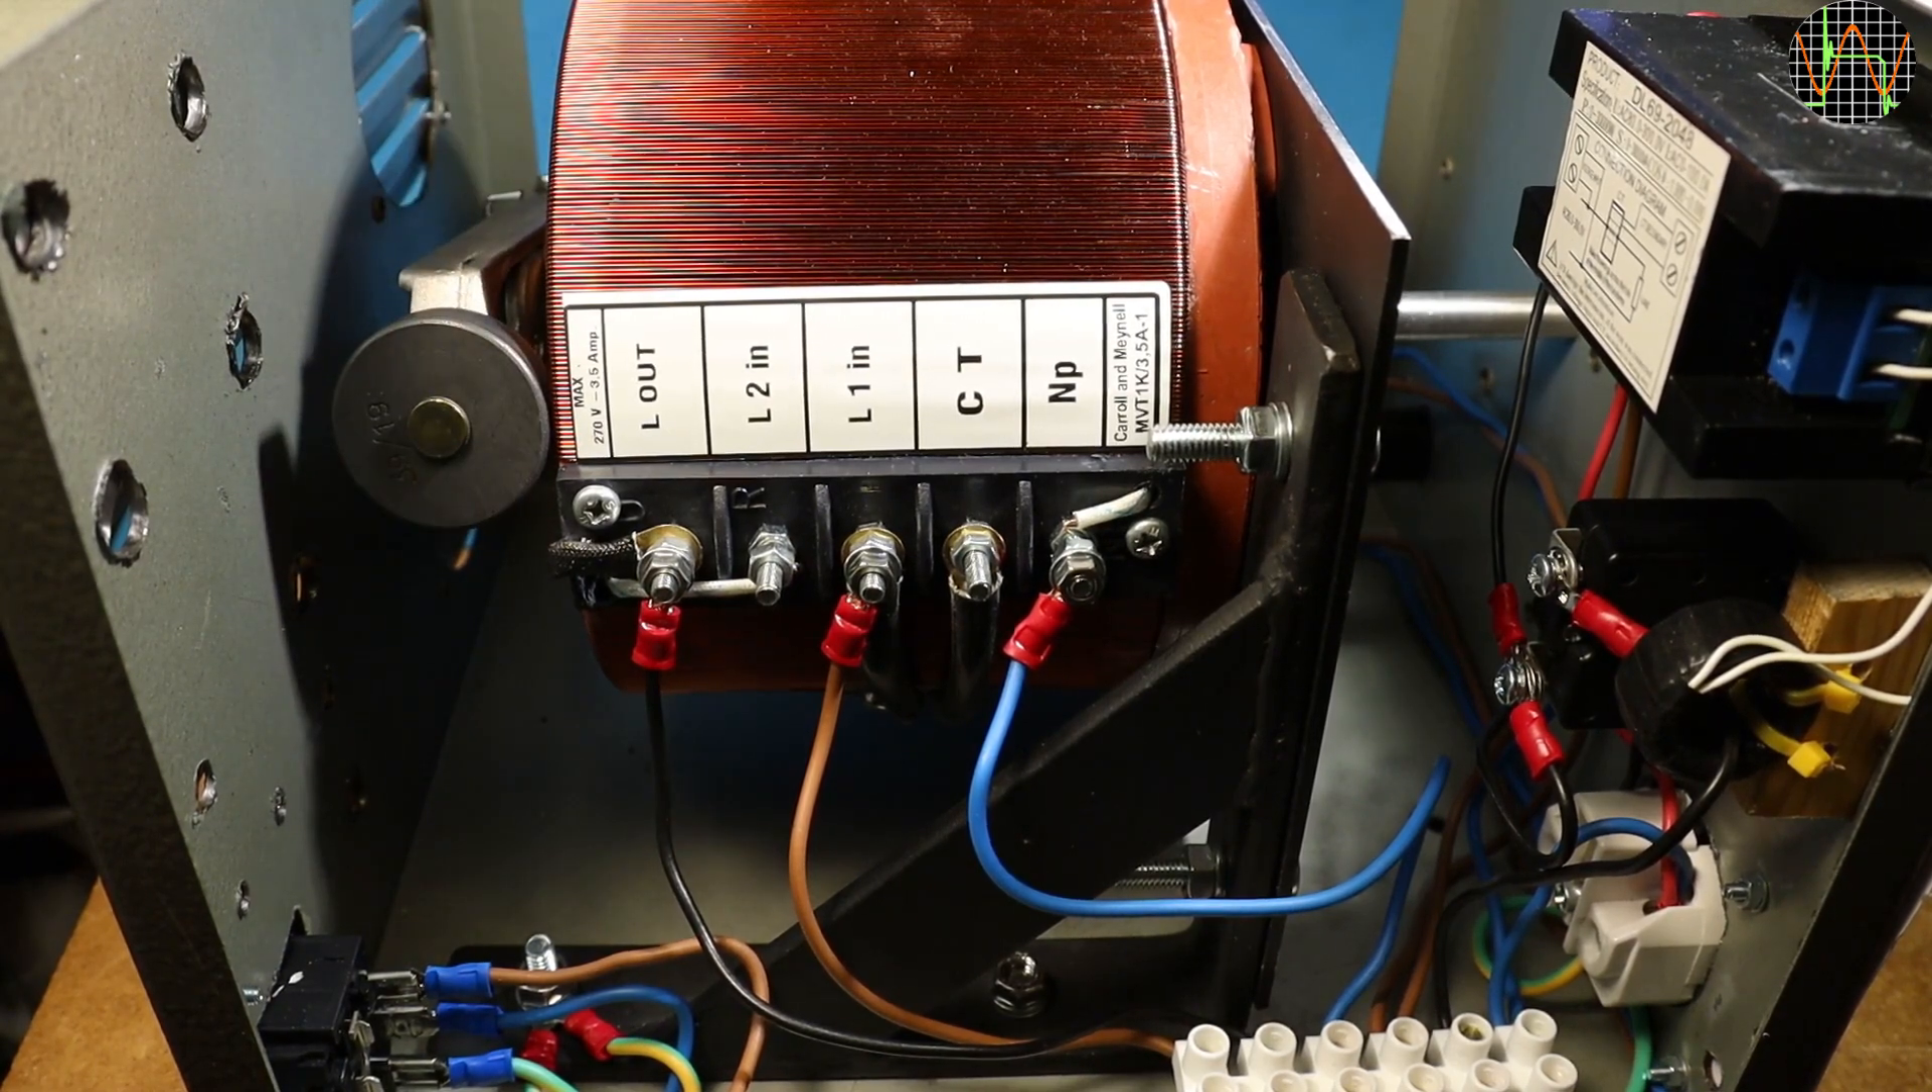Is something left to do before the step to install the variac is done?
No.